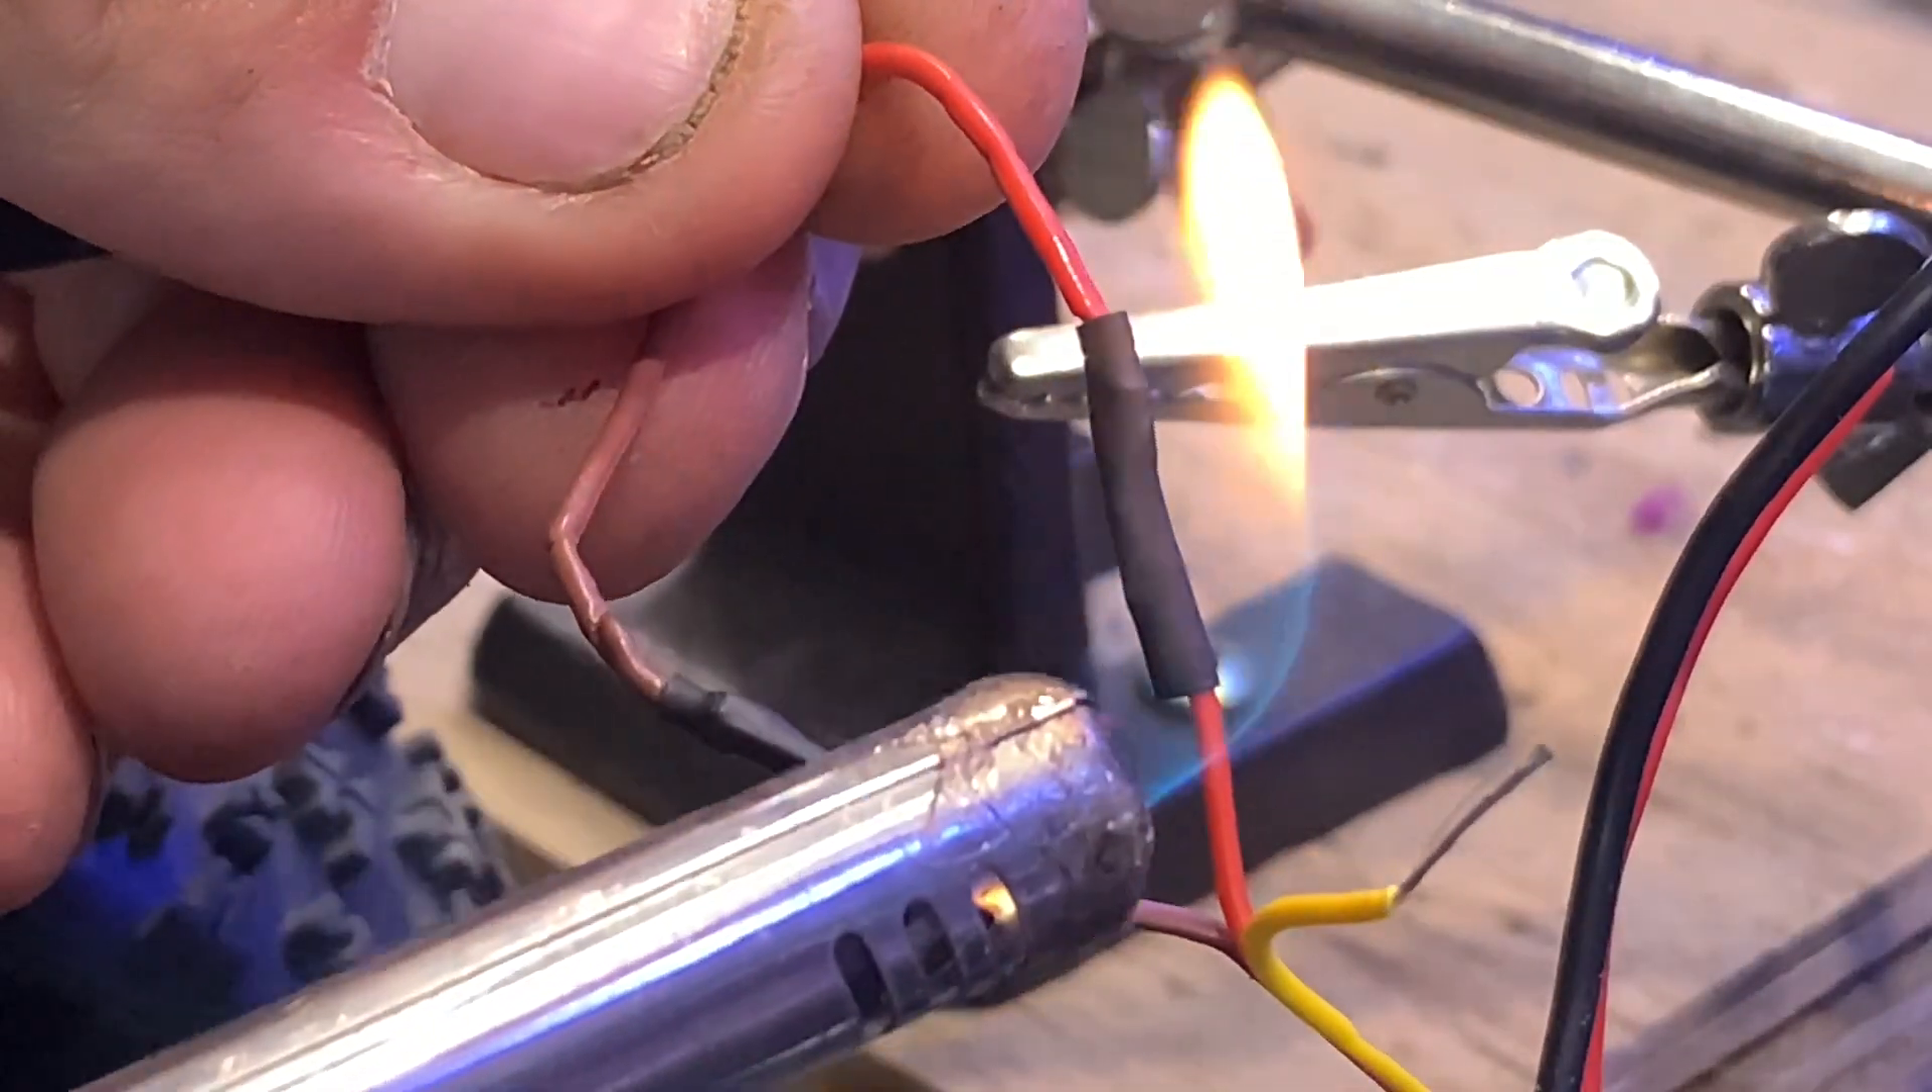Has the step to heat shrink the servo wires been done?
No.